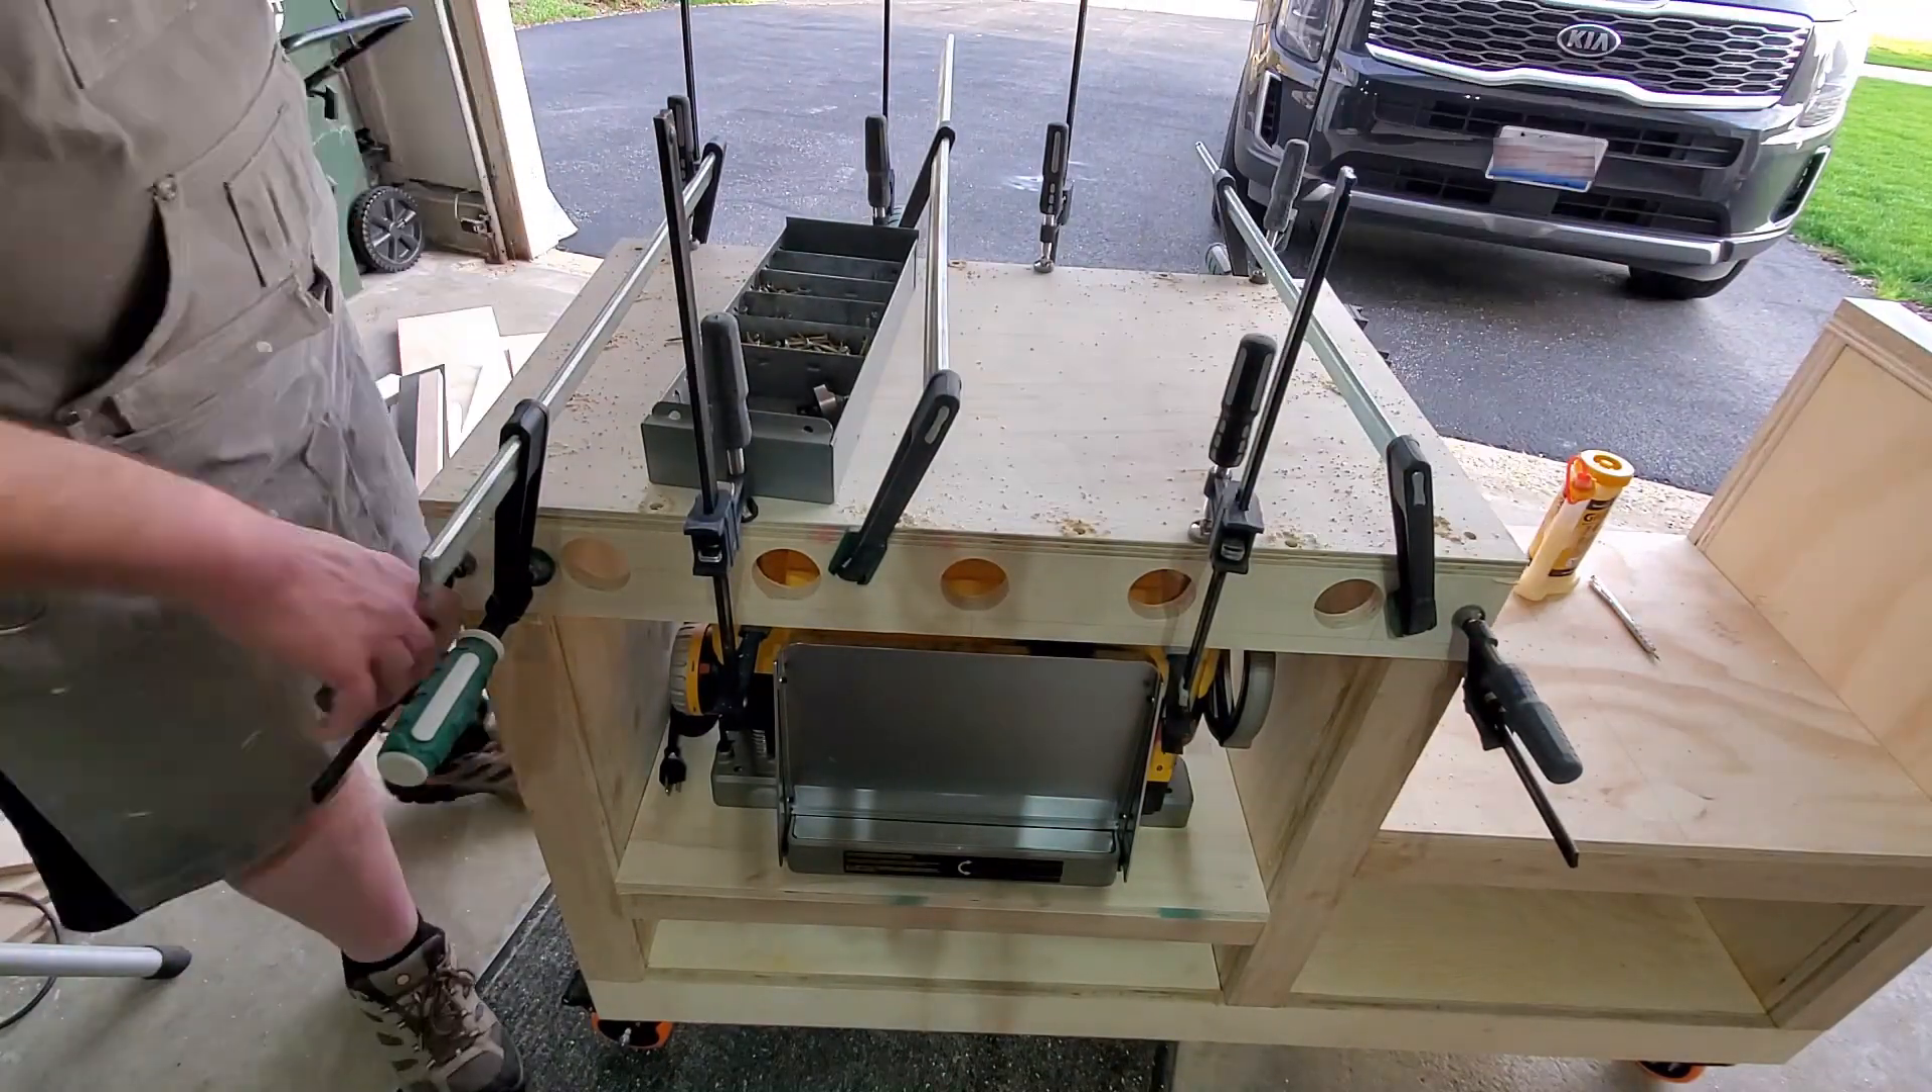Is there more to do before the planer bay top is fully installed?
Yes.